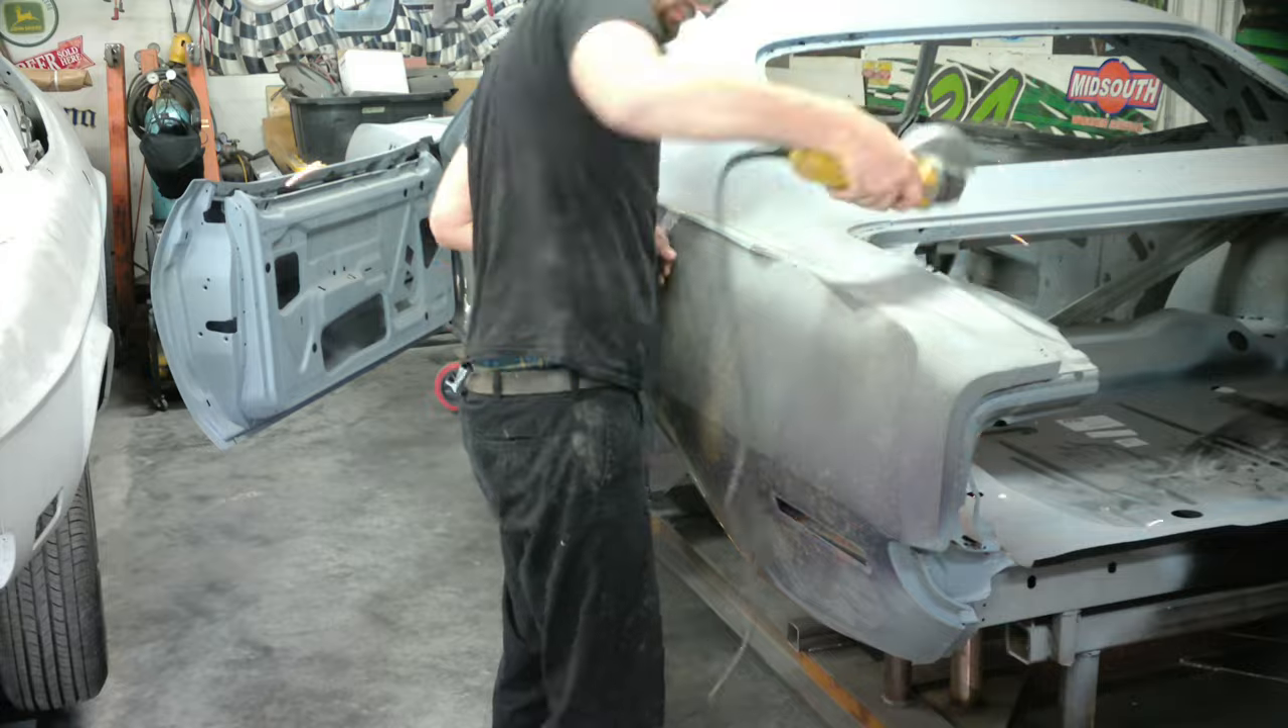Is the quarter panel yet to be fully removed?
Yes.